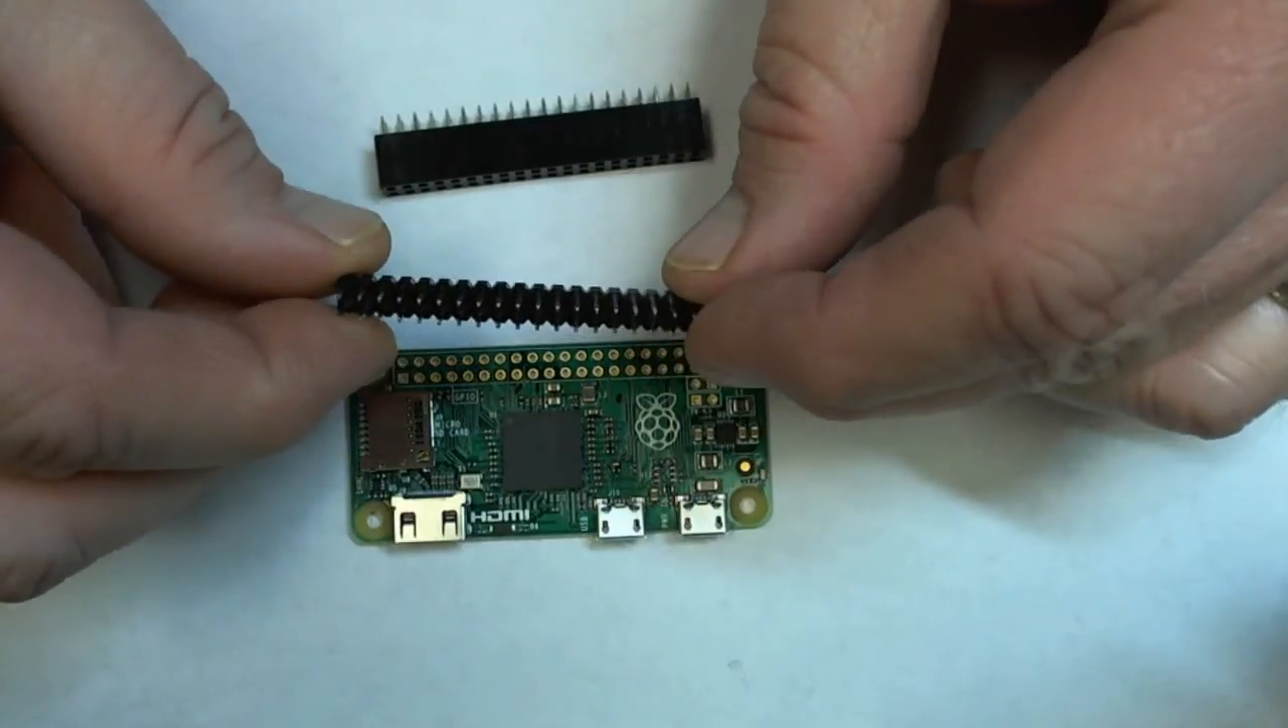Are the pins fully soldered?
No.